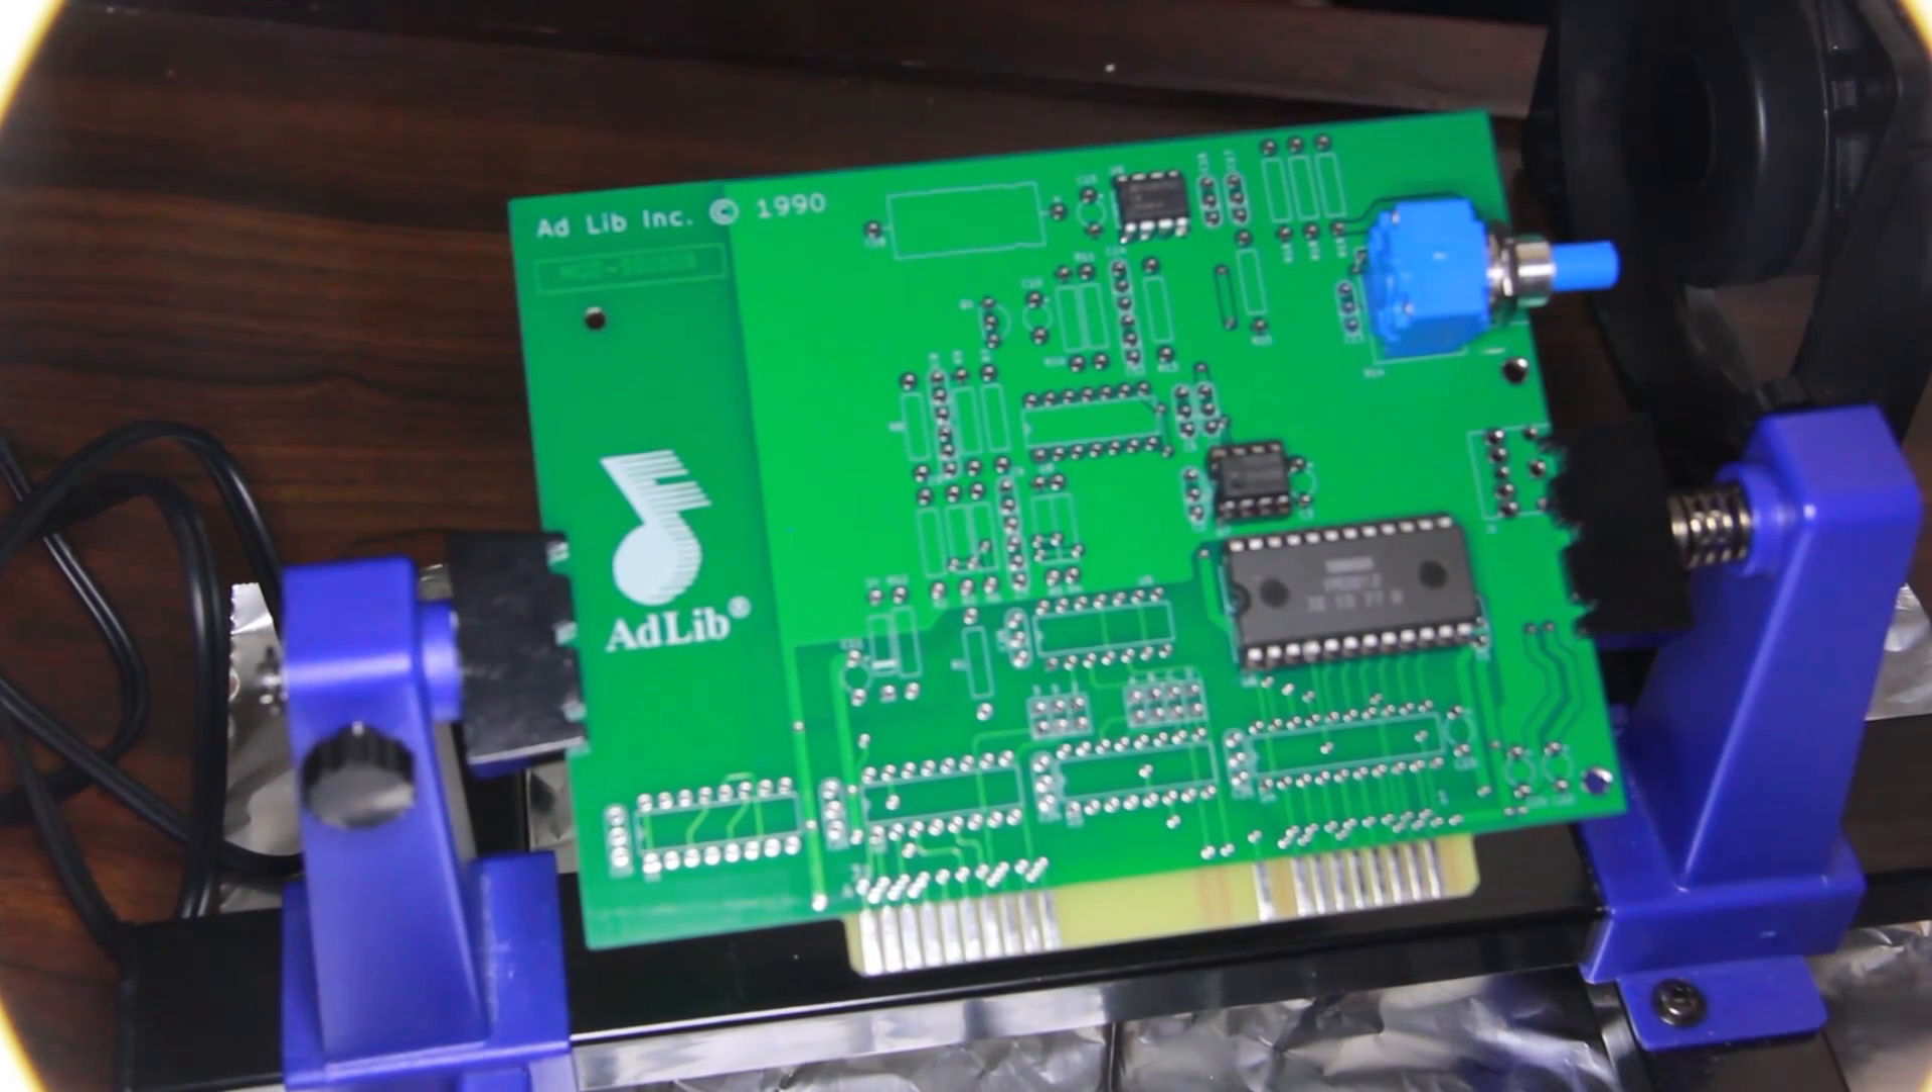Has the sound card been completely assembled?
No.